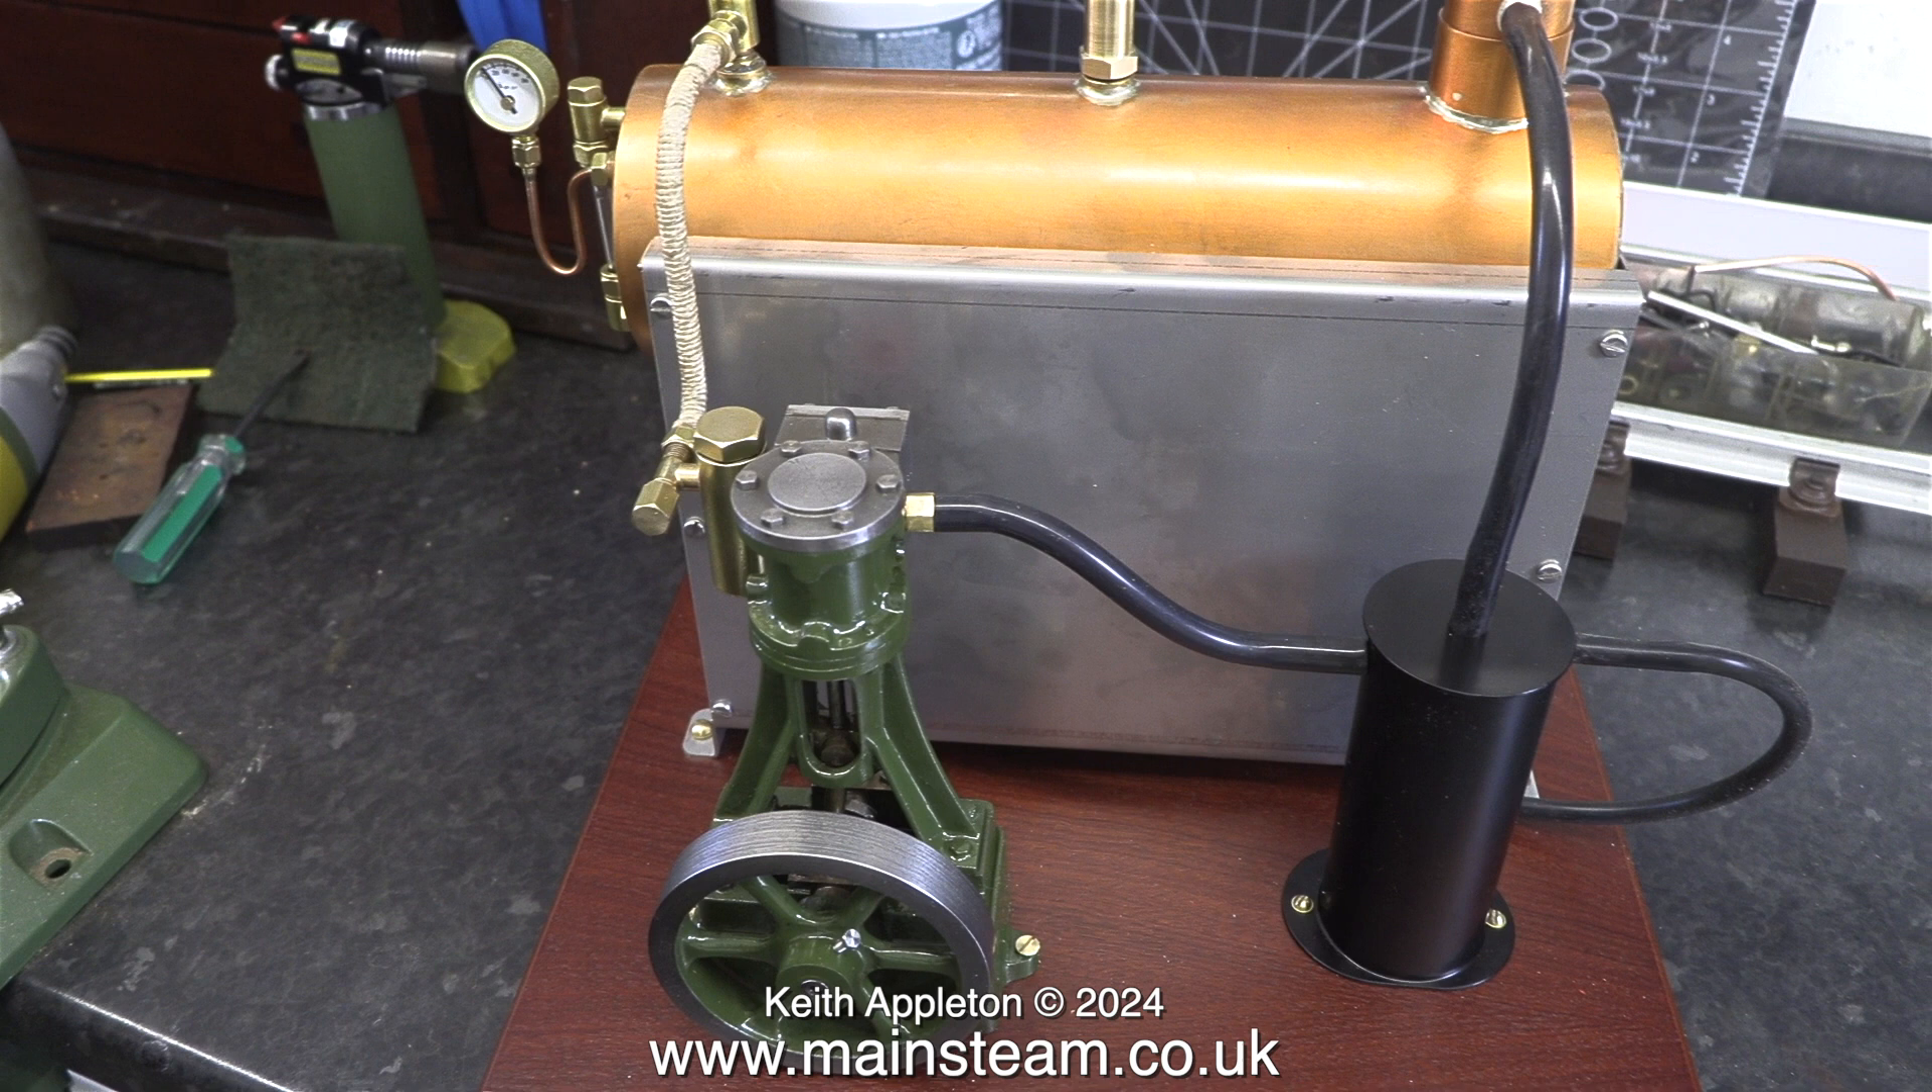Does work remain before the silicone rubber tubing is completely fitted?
No.